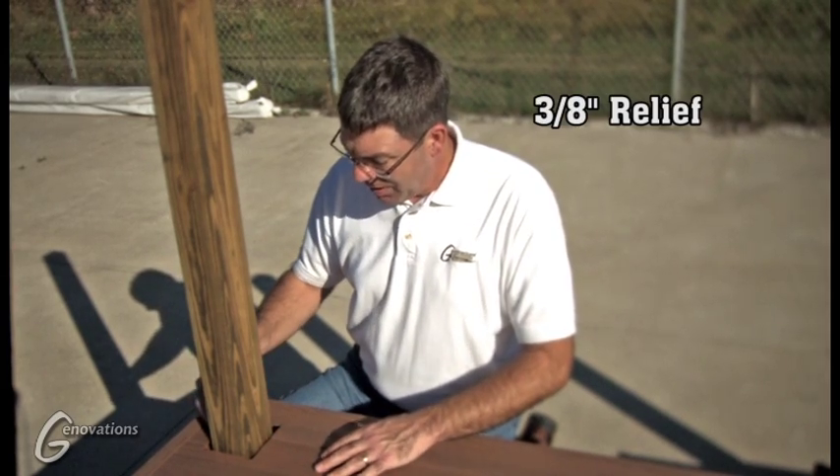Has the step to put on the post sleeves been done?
No.